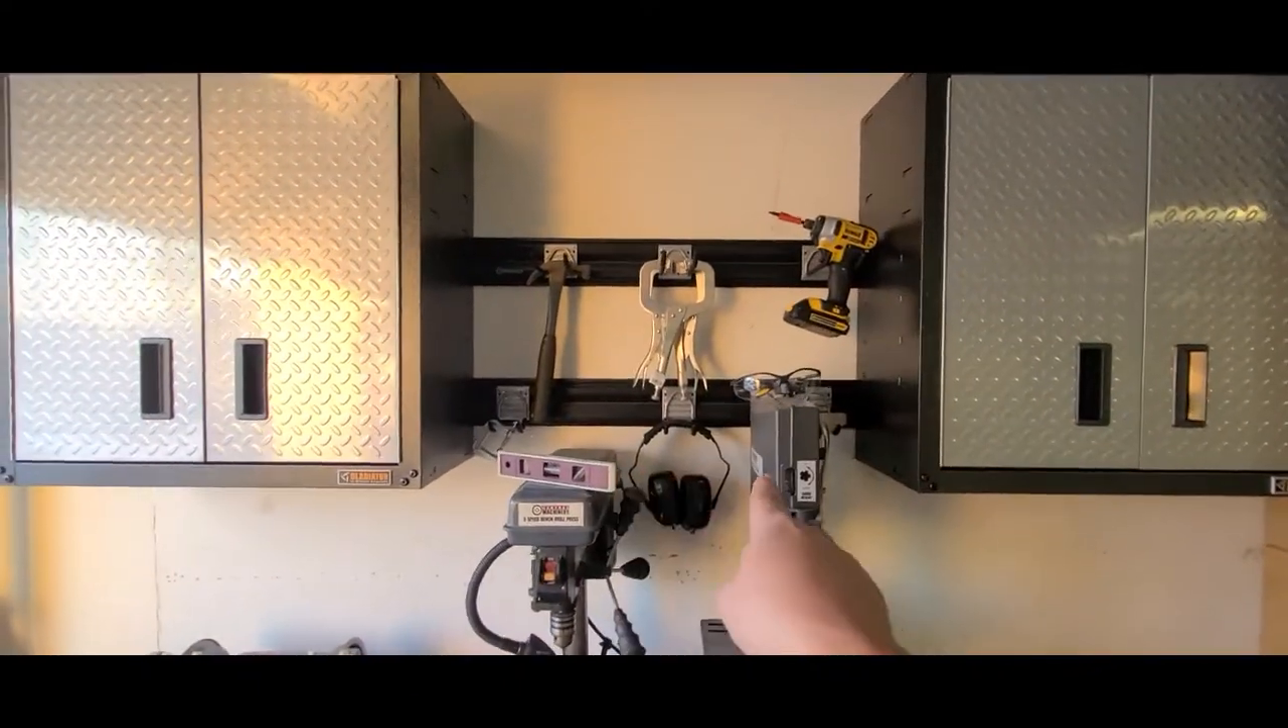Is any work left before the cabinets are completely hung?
No.